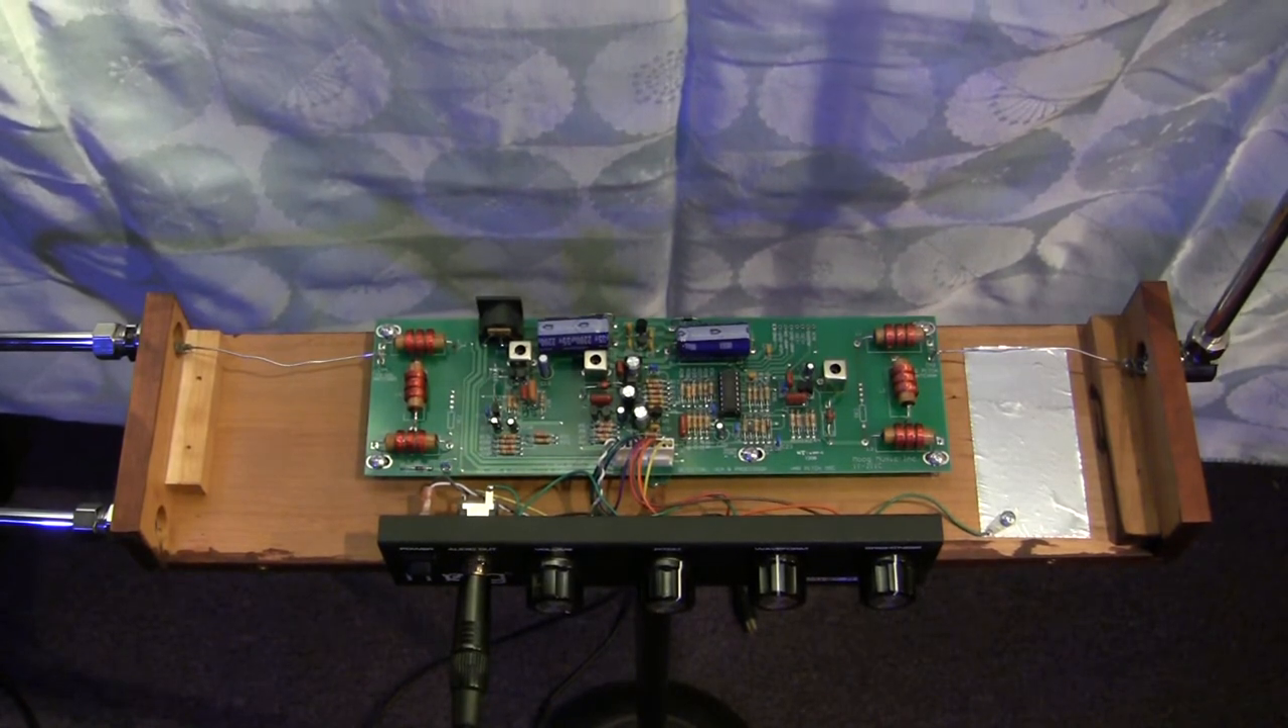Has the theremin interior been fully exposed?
Yes.